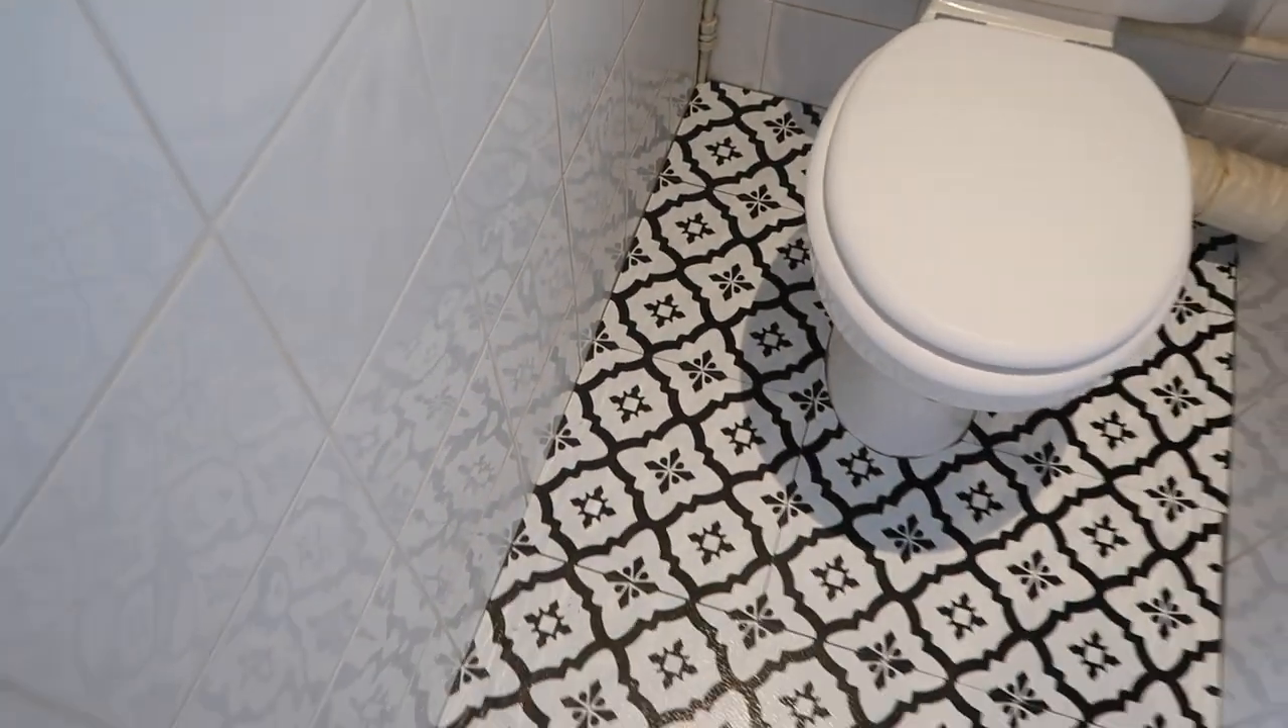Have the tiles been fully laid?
Yes.